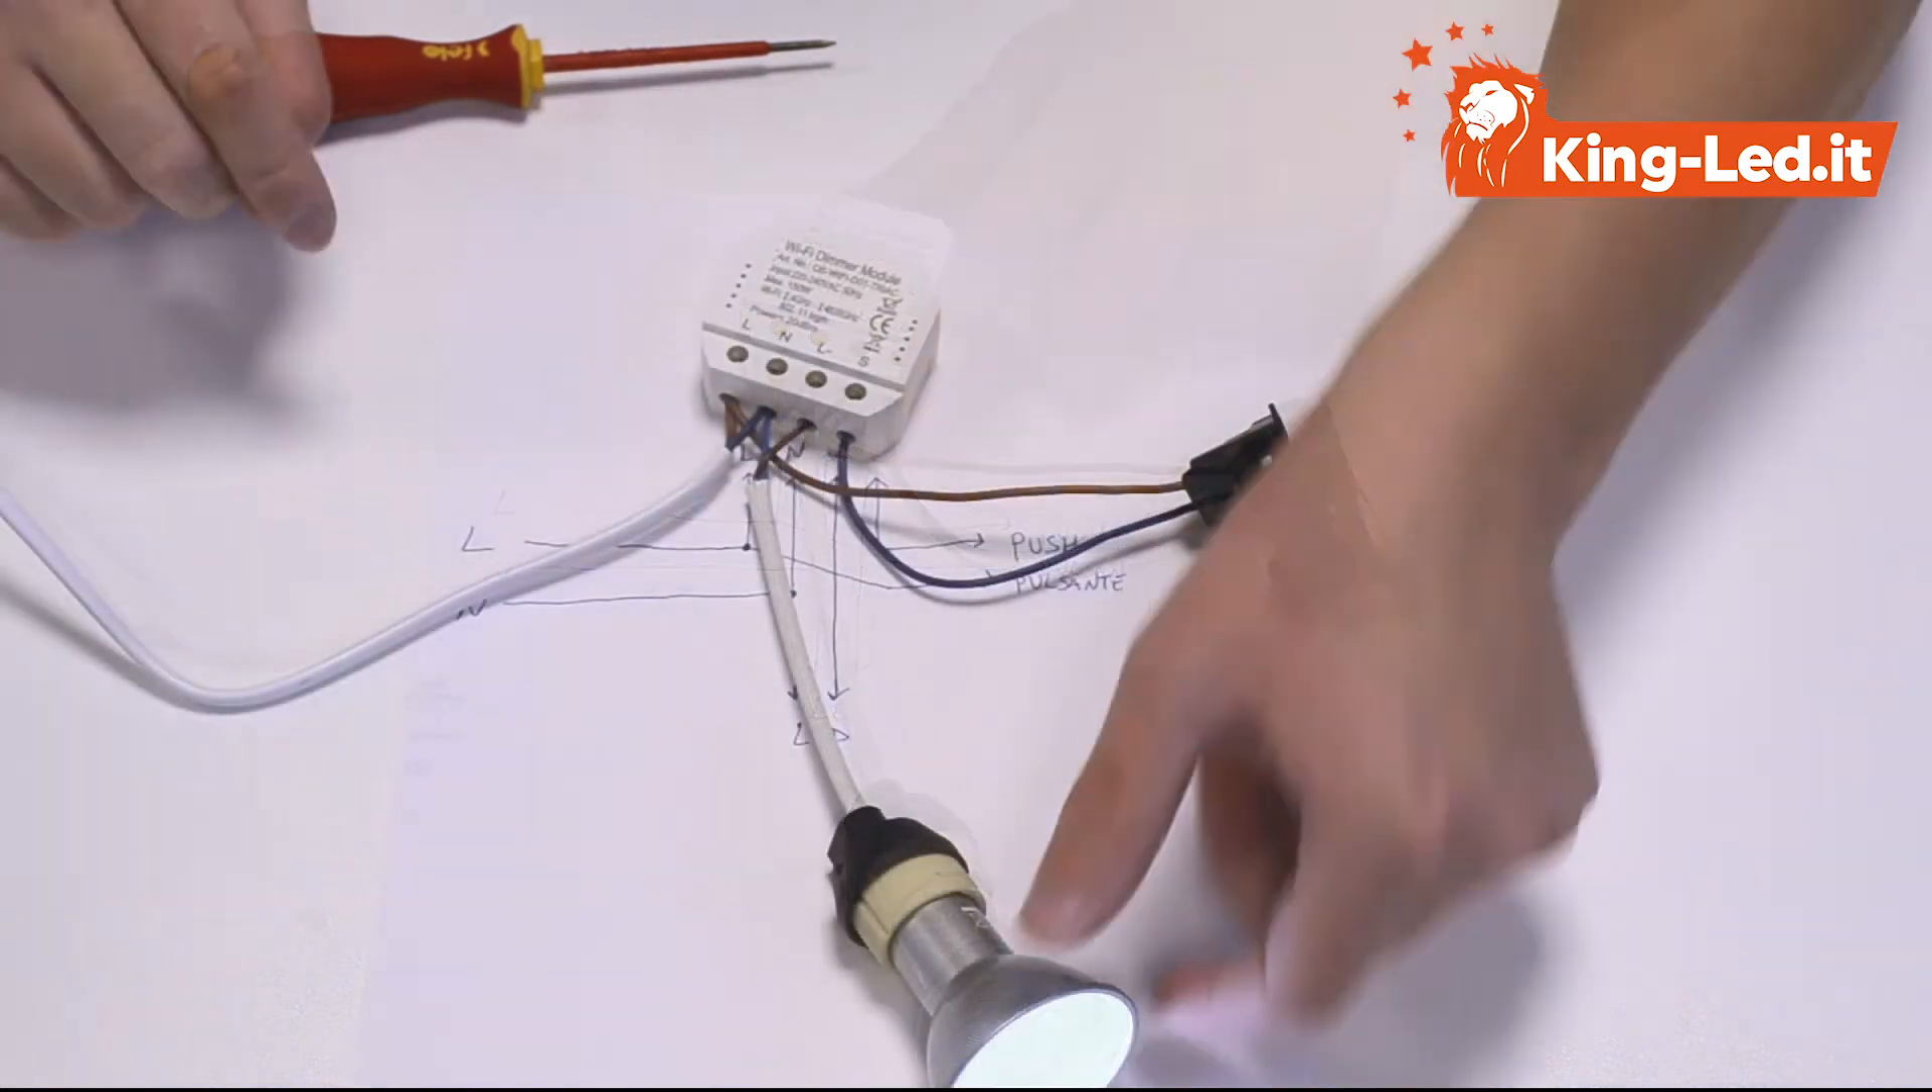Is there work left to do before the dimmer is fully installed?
No.